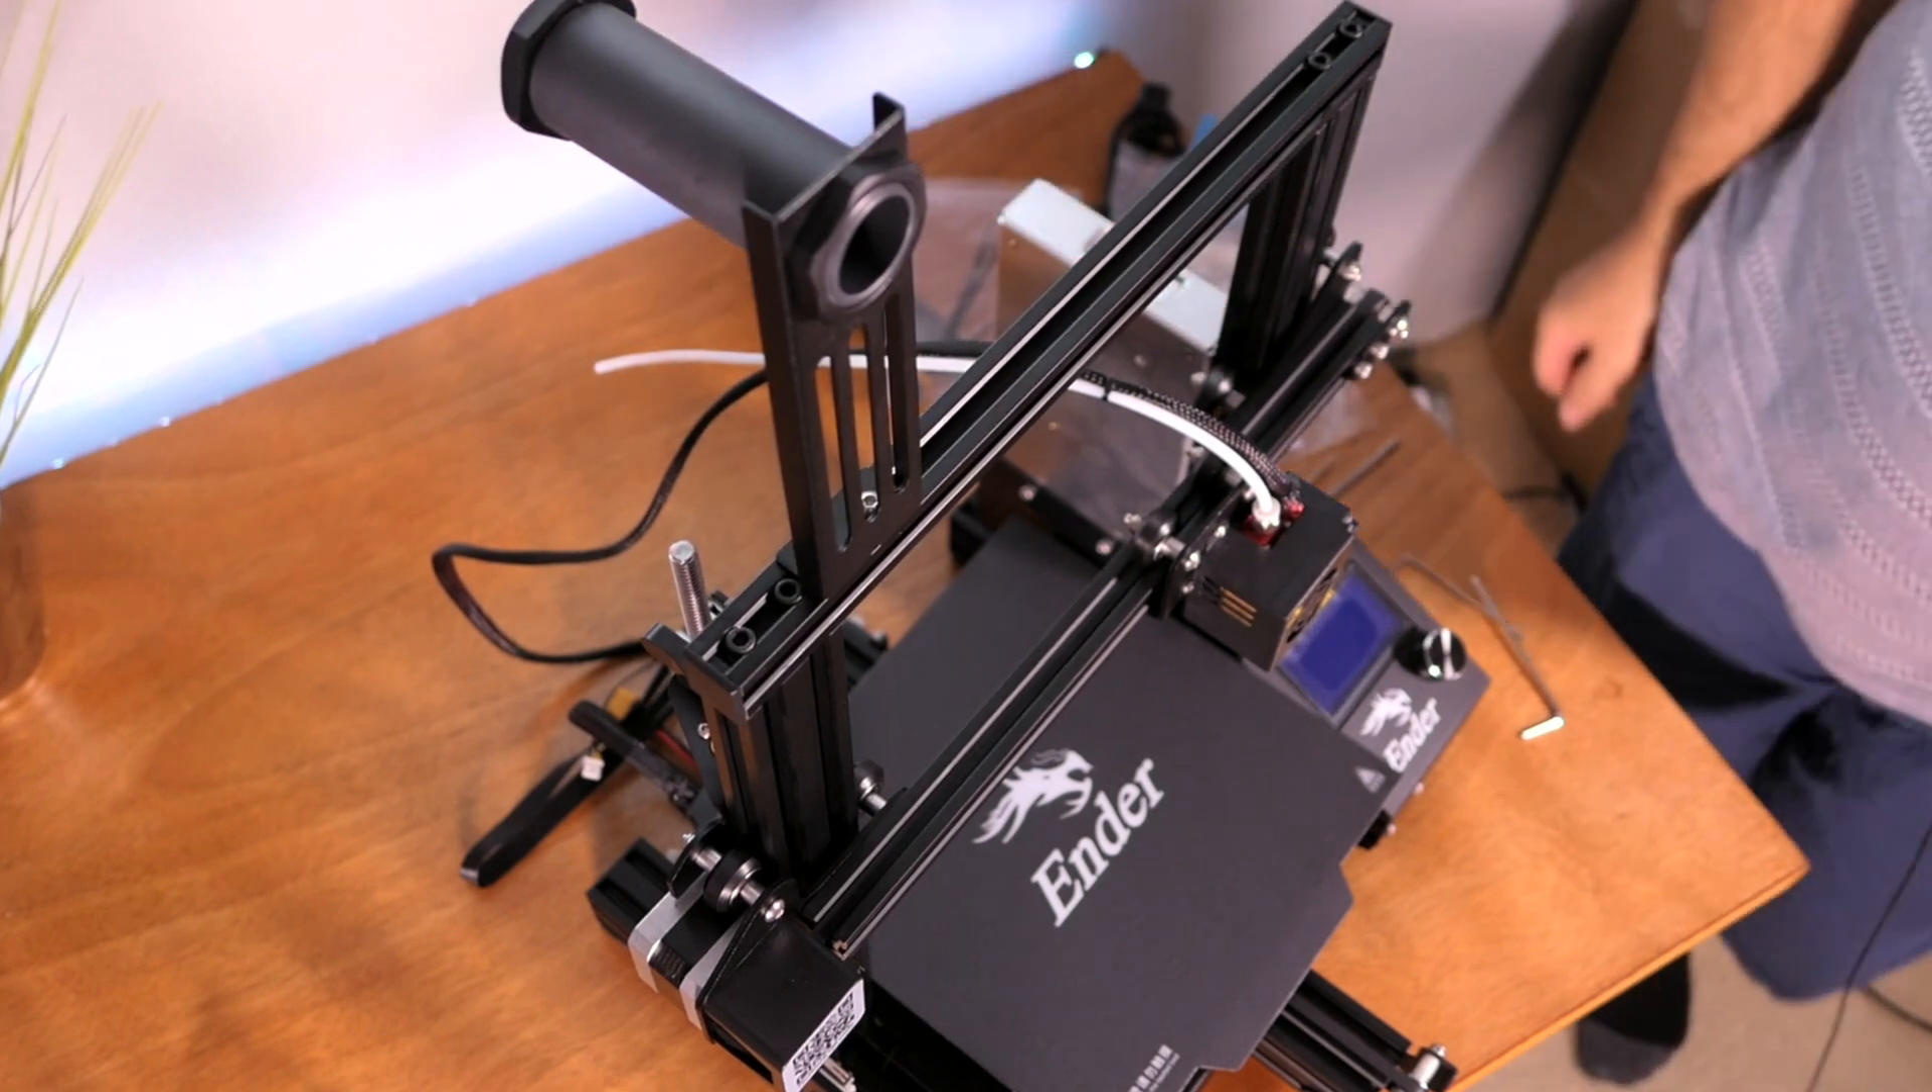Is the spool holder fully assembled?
Yes.